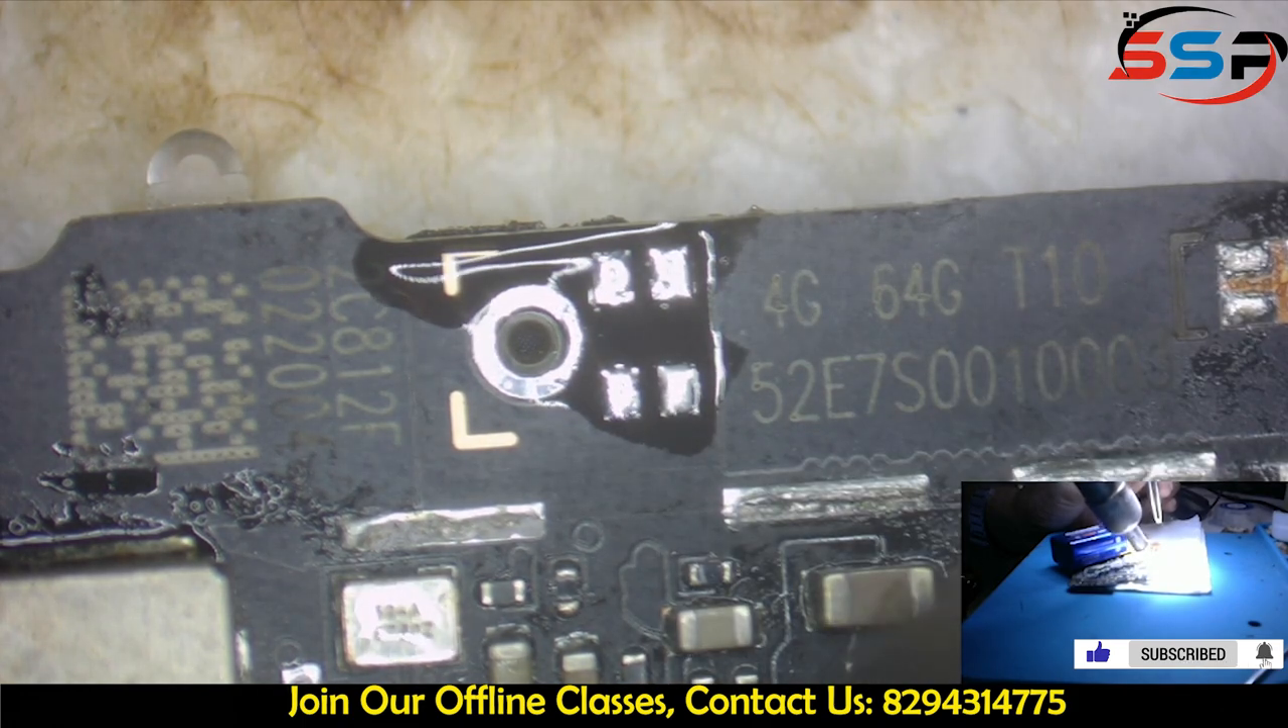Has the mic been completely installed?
No.